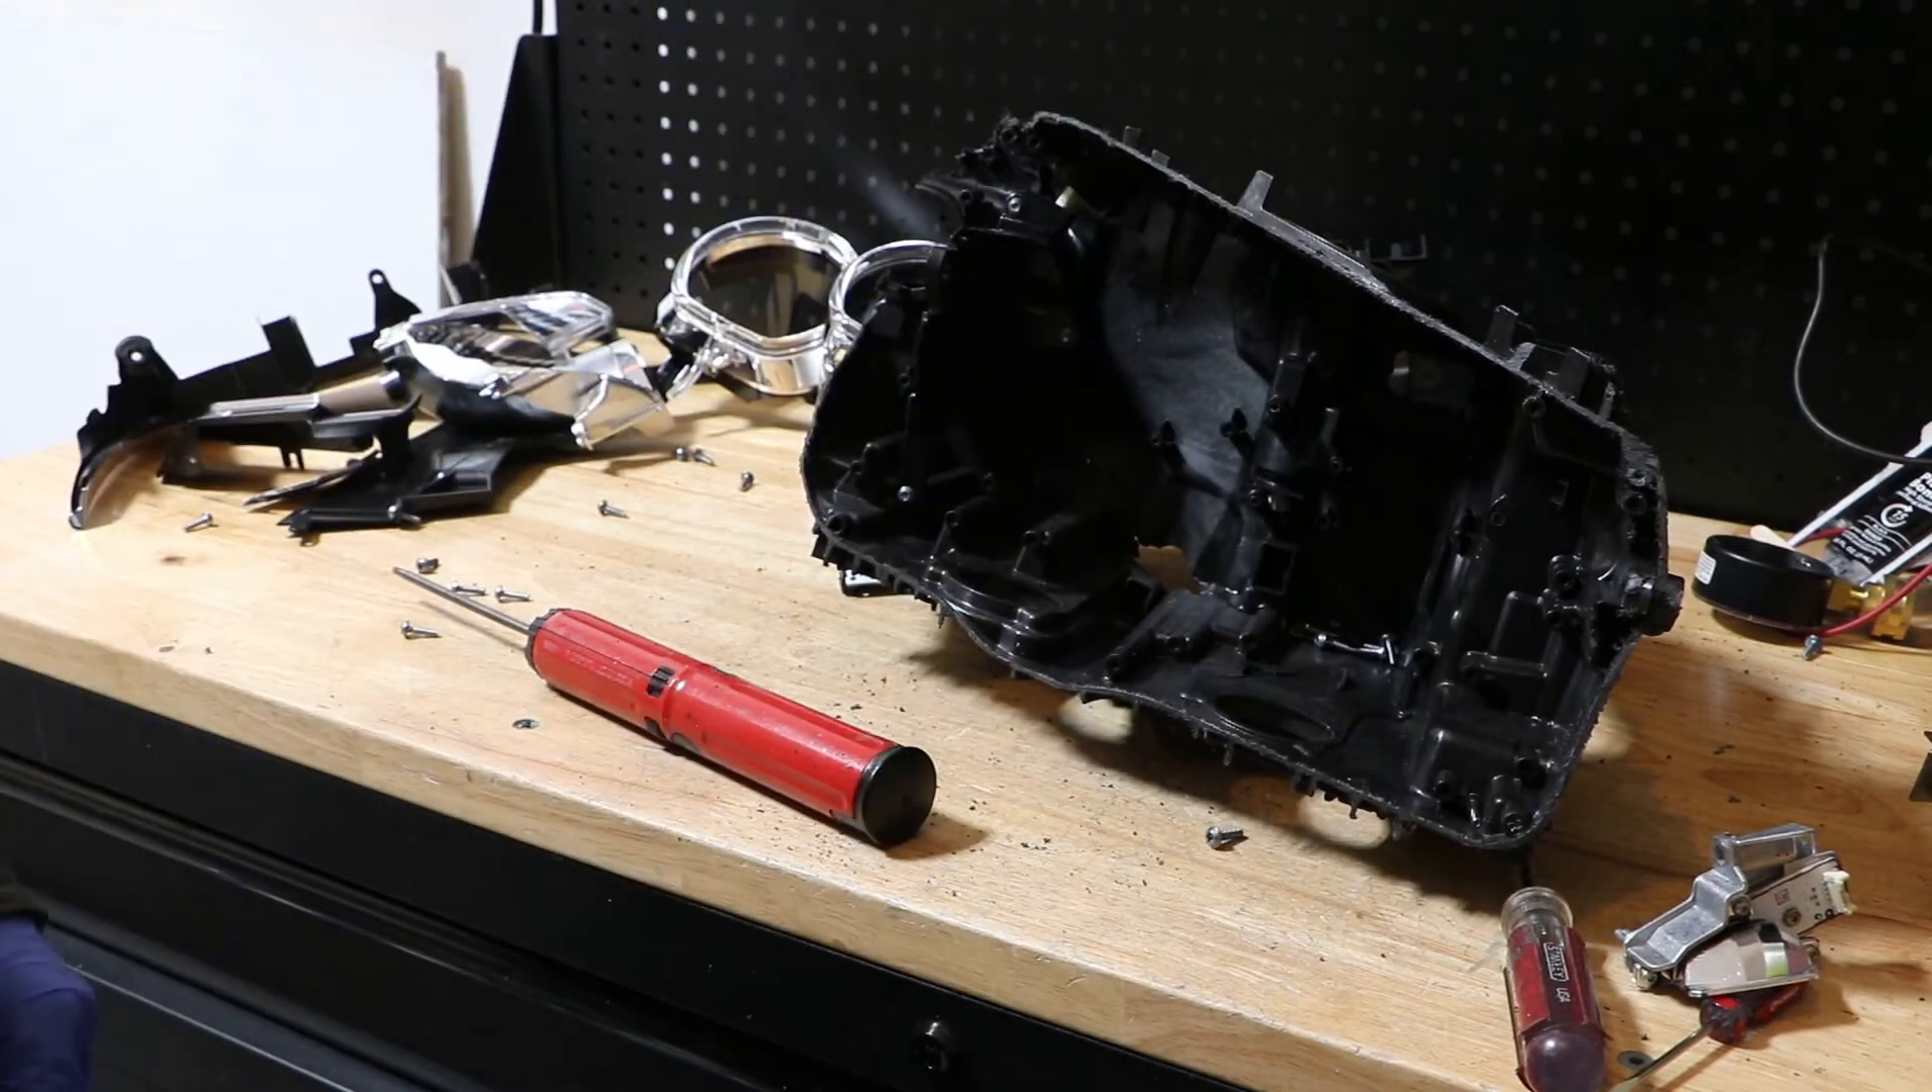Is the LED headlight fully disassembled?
Yes.